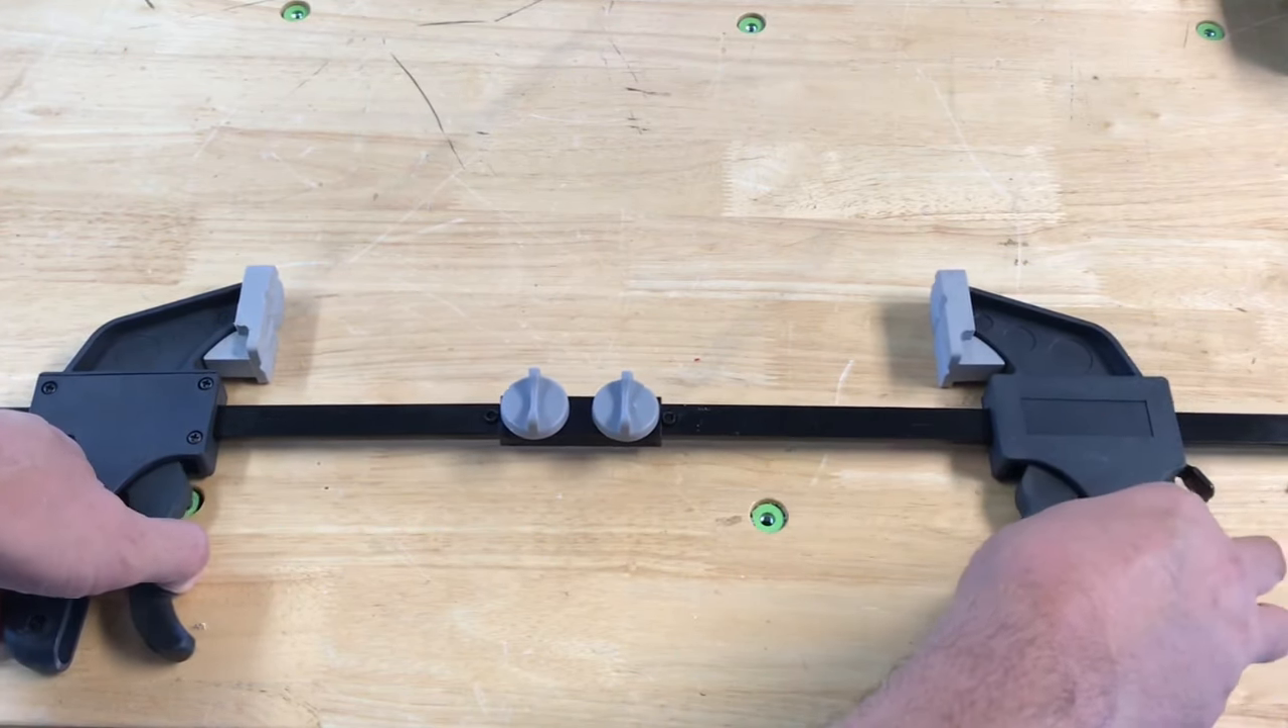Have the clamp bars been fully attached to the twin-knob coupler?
Yes.